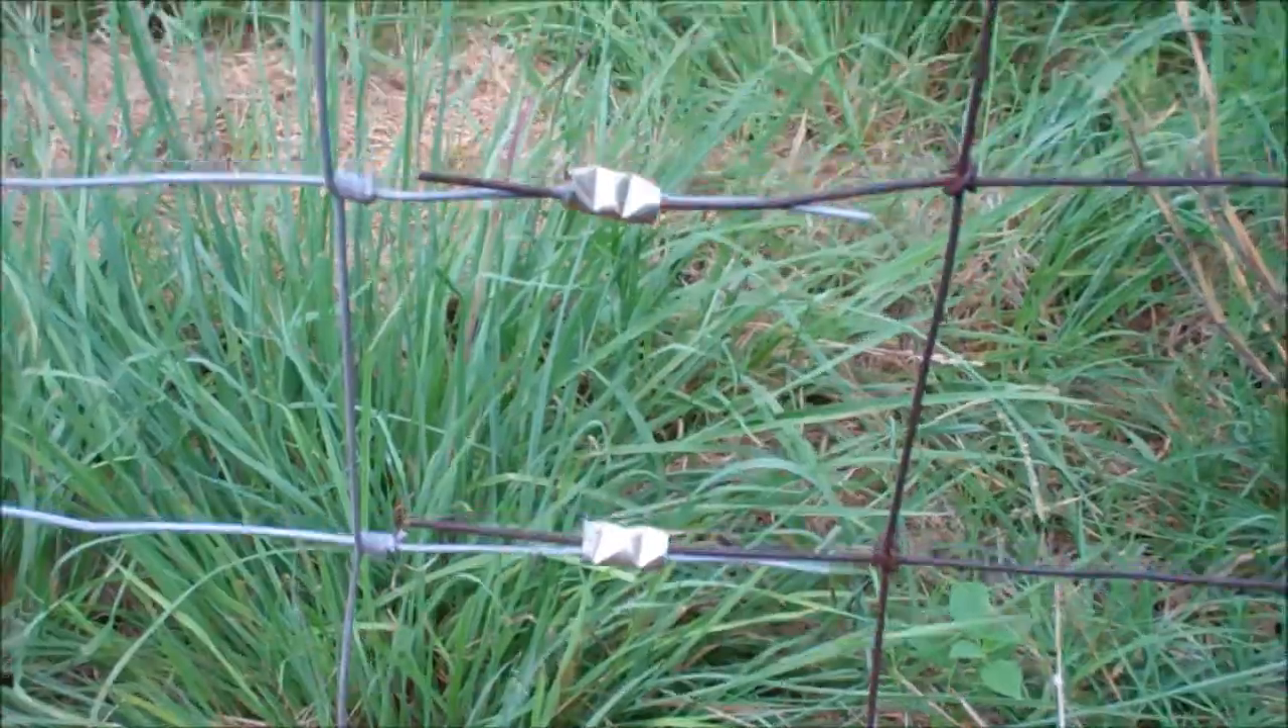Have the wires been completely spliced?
Yes.